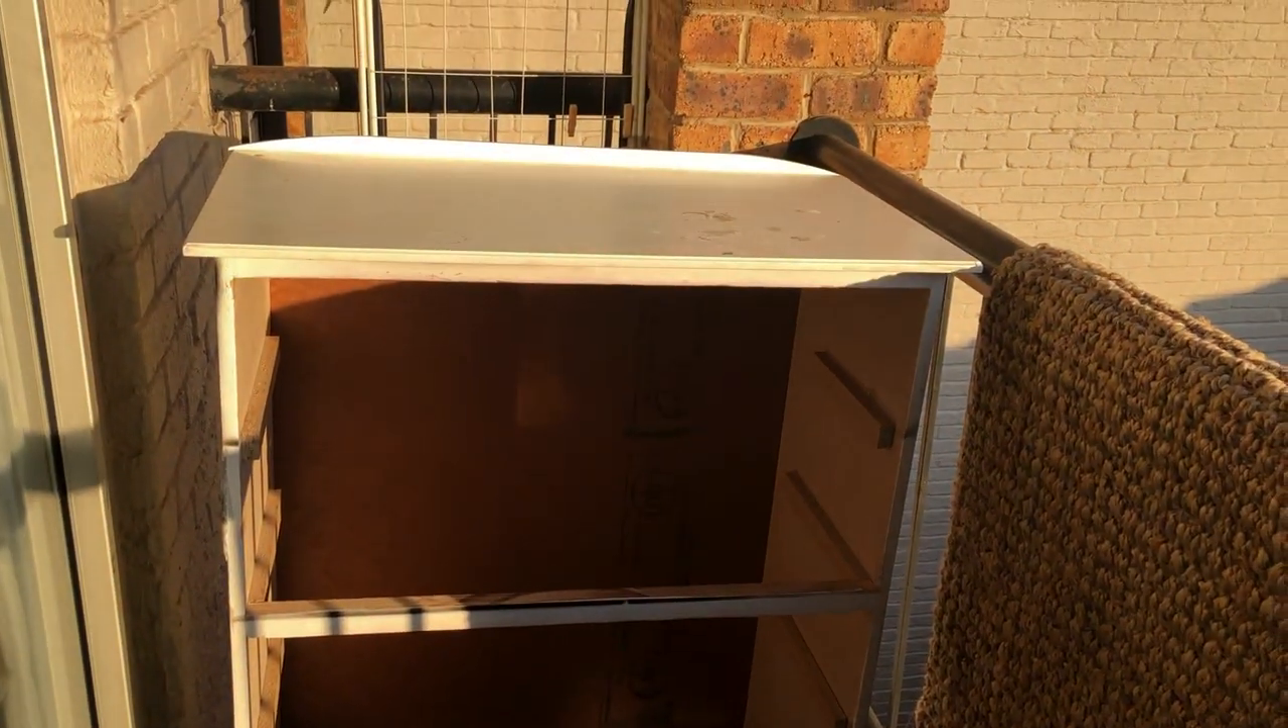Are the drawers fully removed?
Yes.